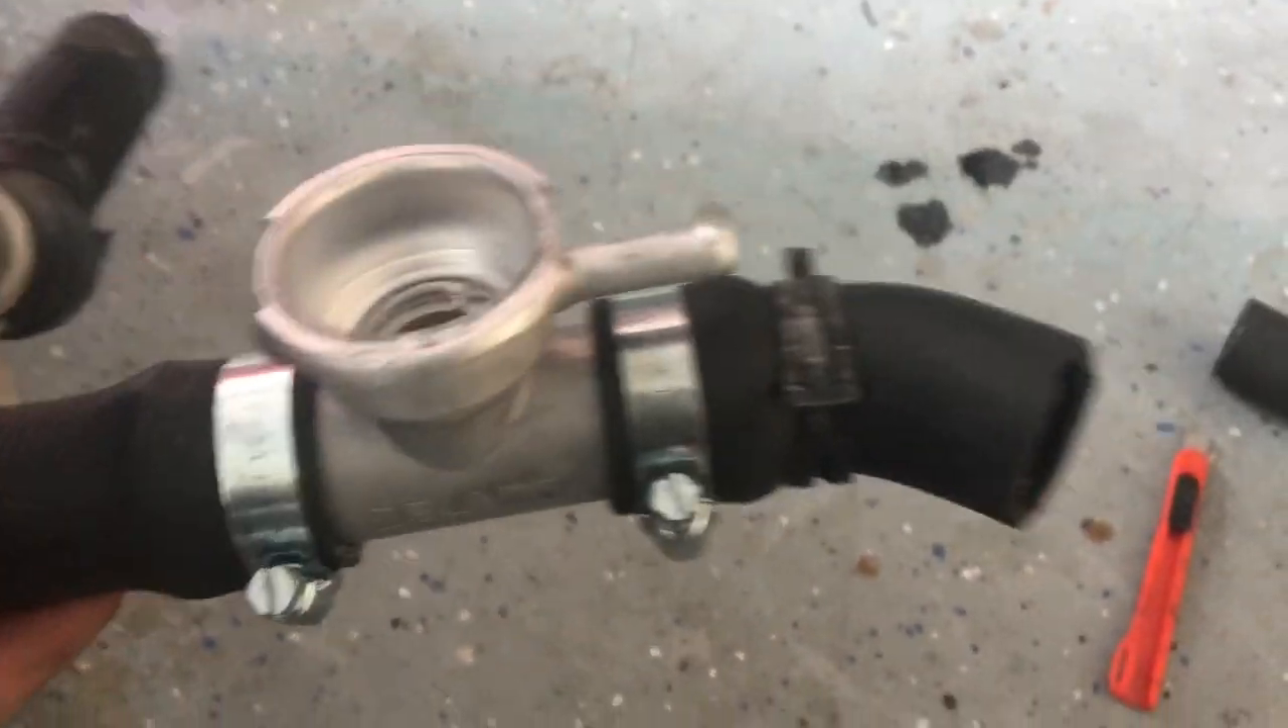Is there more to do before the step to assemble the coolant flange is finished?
No.